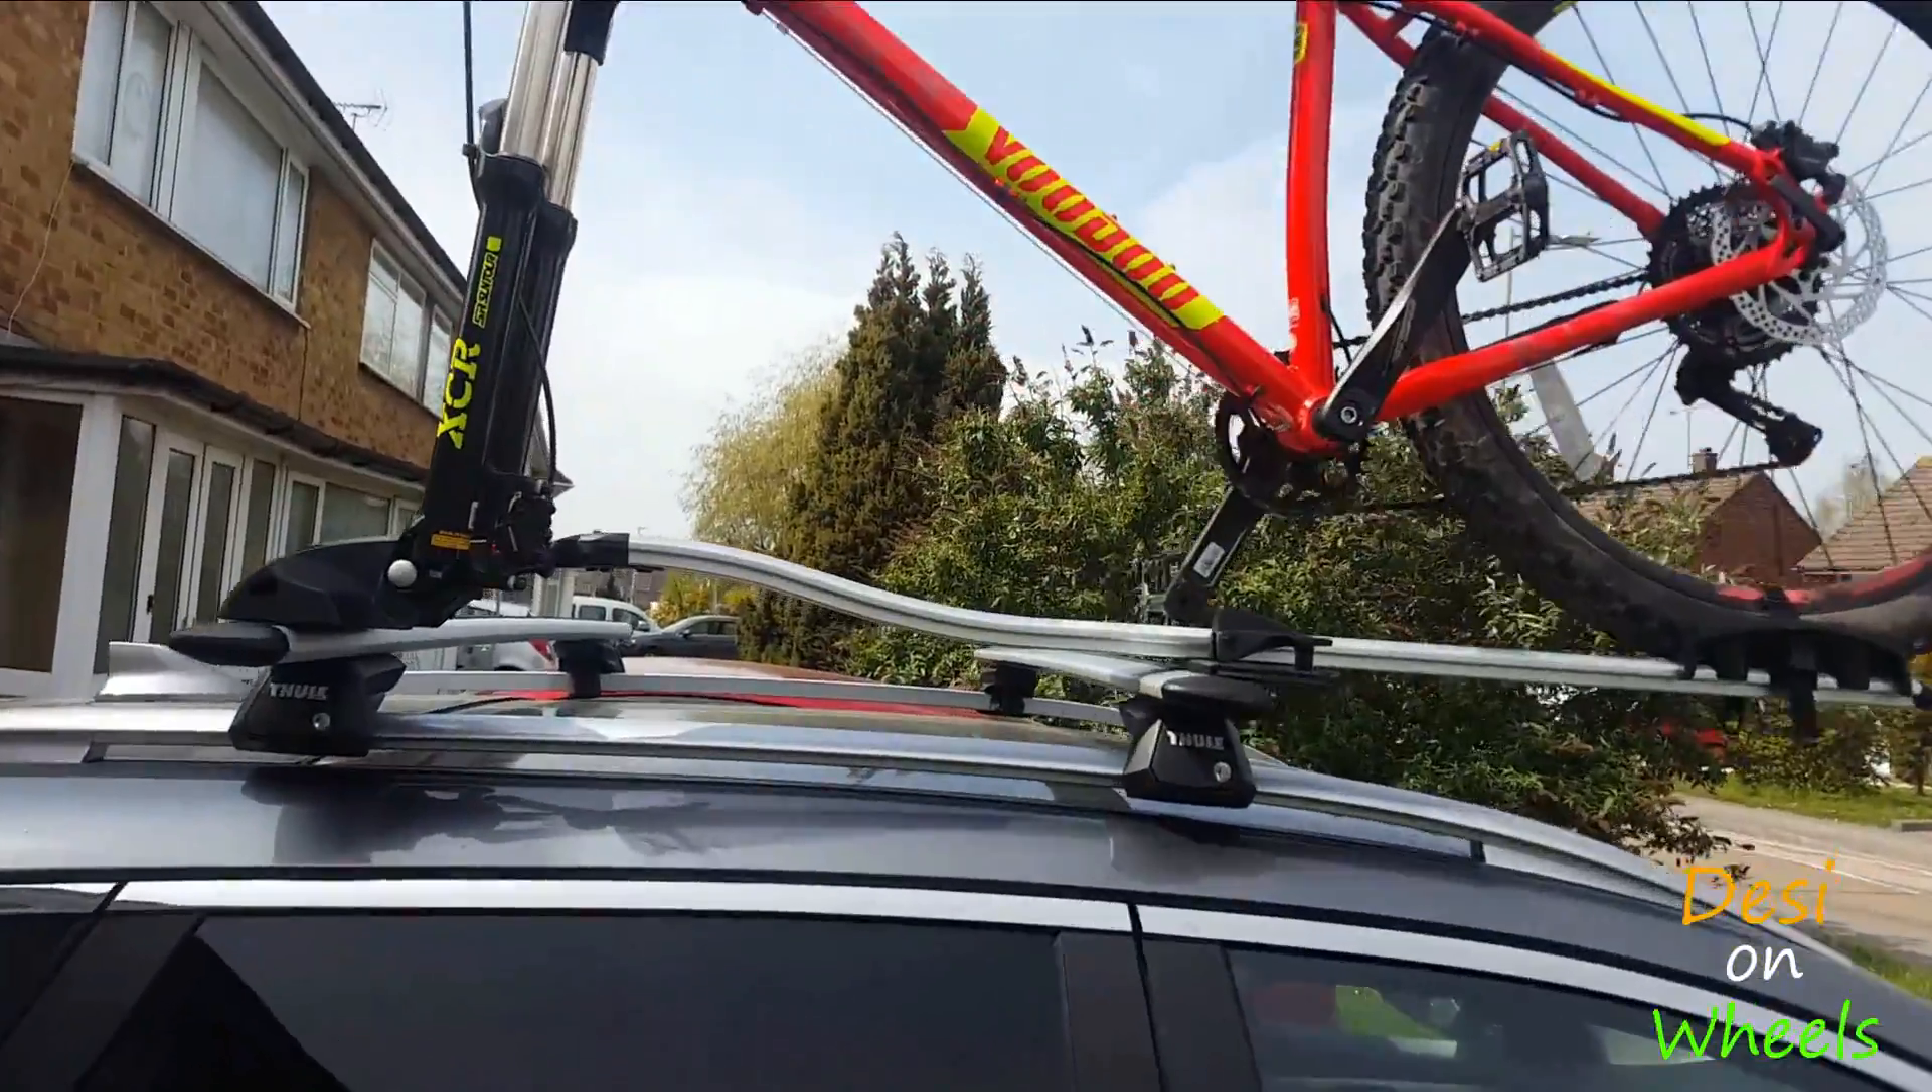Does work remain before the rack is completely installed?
No.